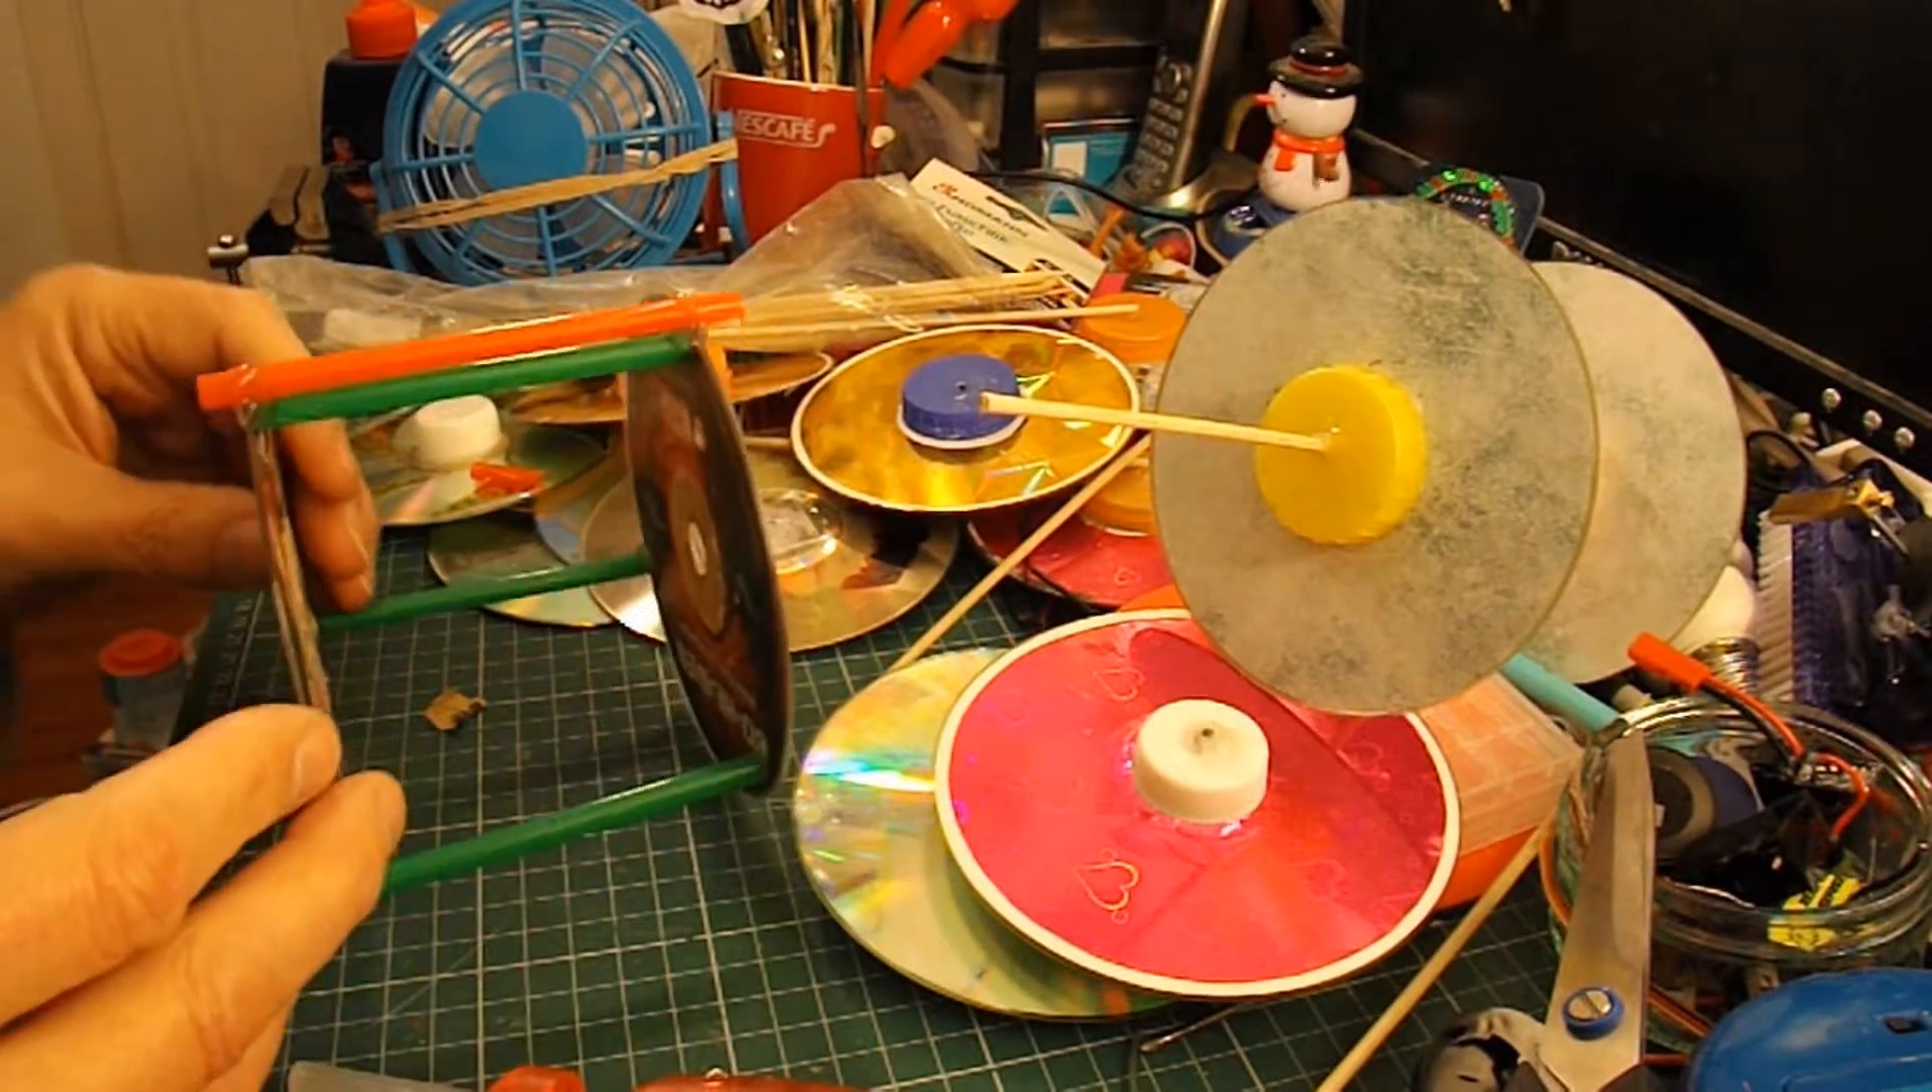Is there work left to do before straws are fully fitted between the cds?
No.